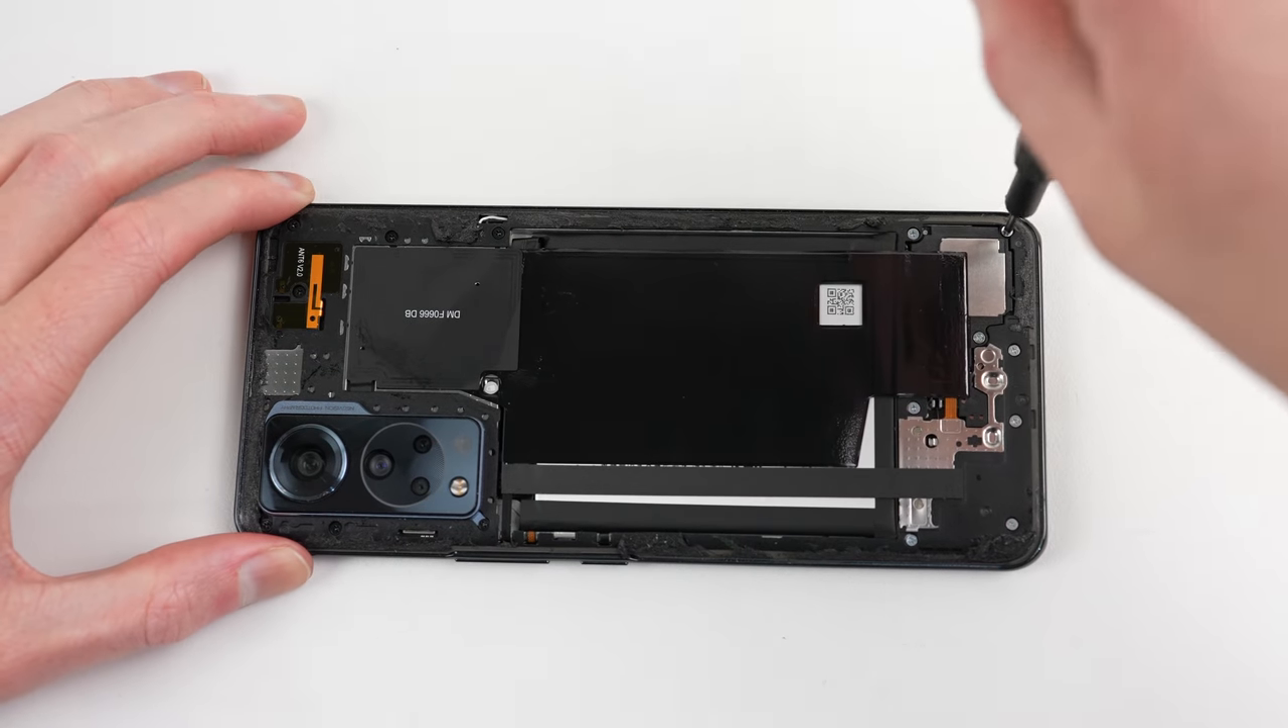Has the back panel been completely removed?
Yes.